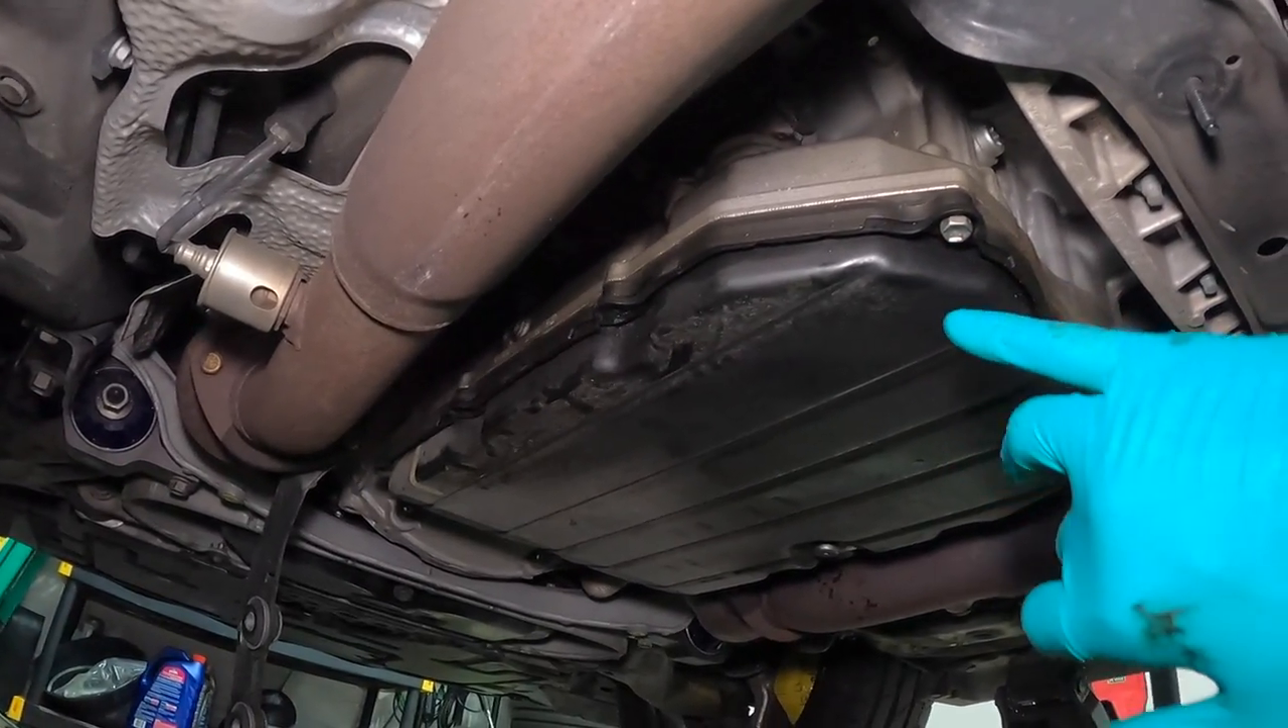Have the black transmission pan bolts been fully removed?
No.